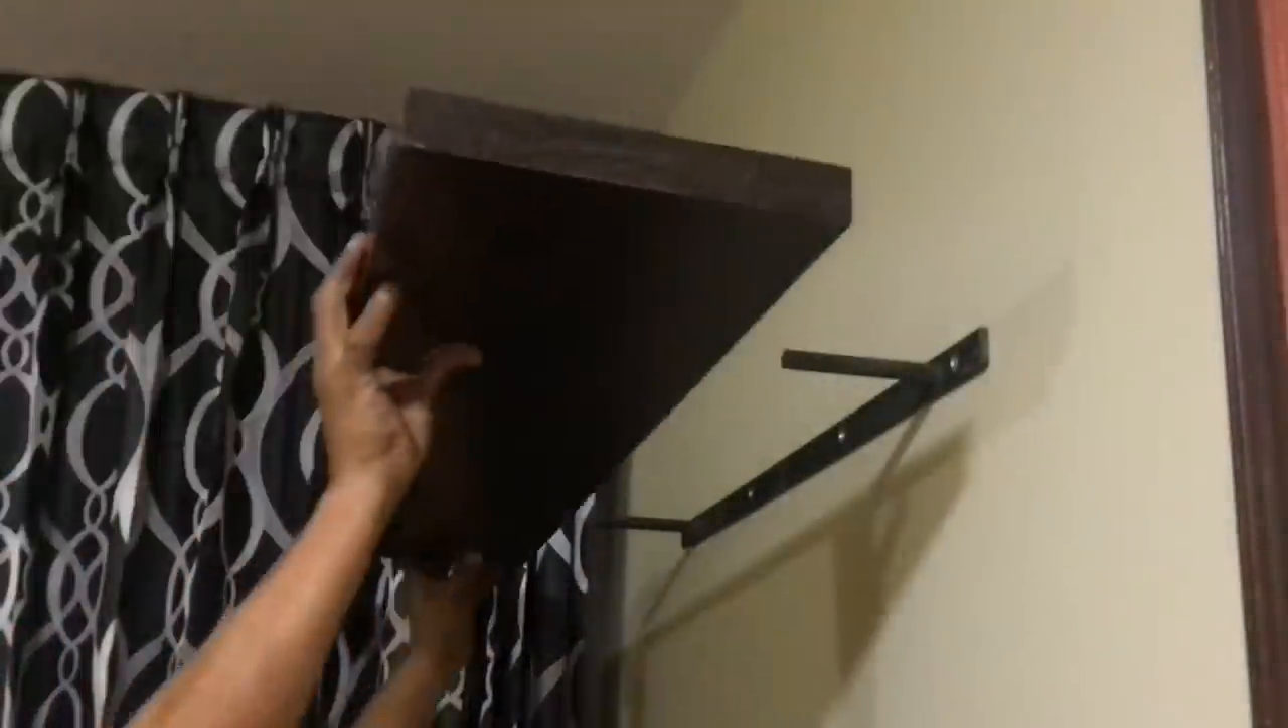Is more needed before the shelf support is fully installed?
No.